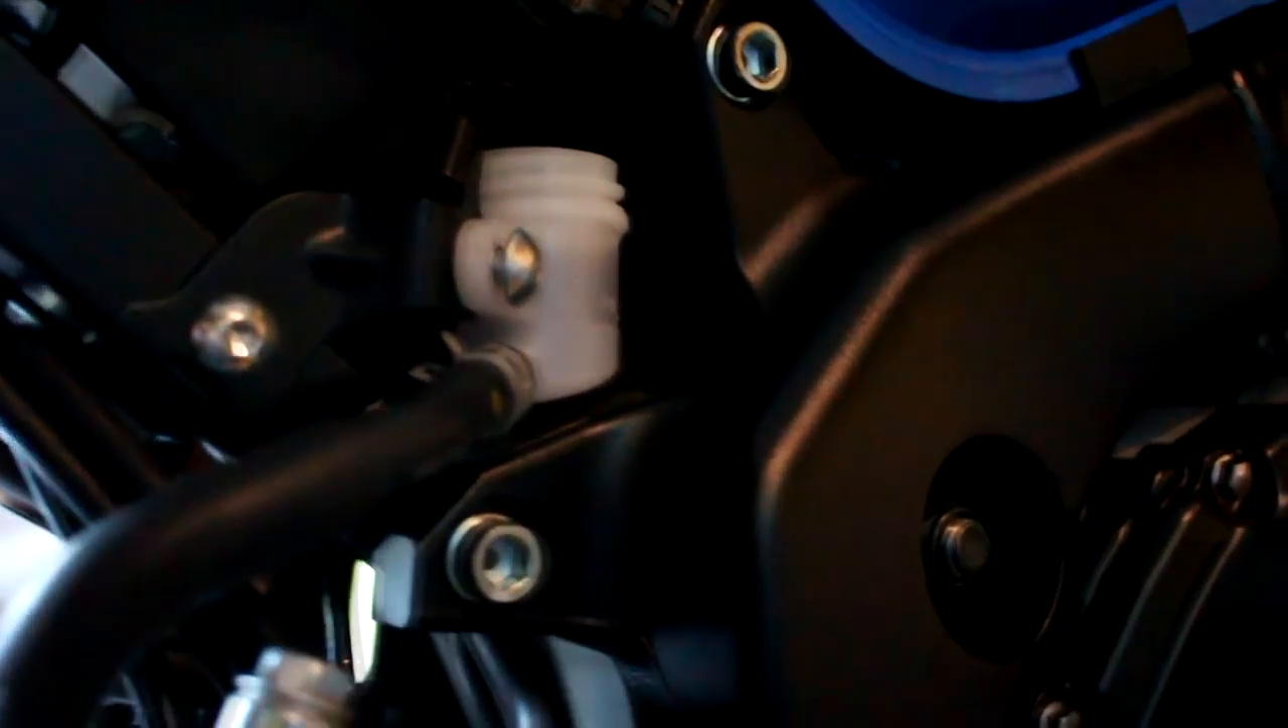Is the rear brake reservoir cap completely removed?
Yes.